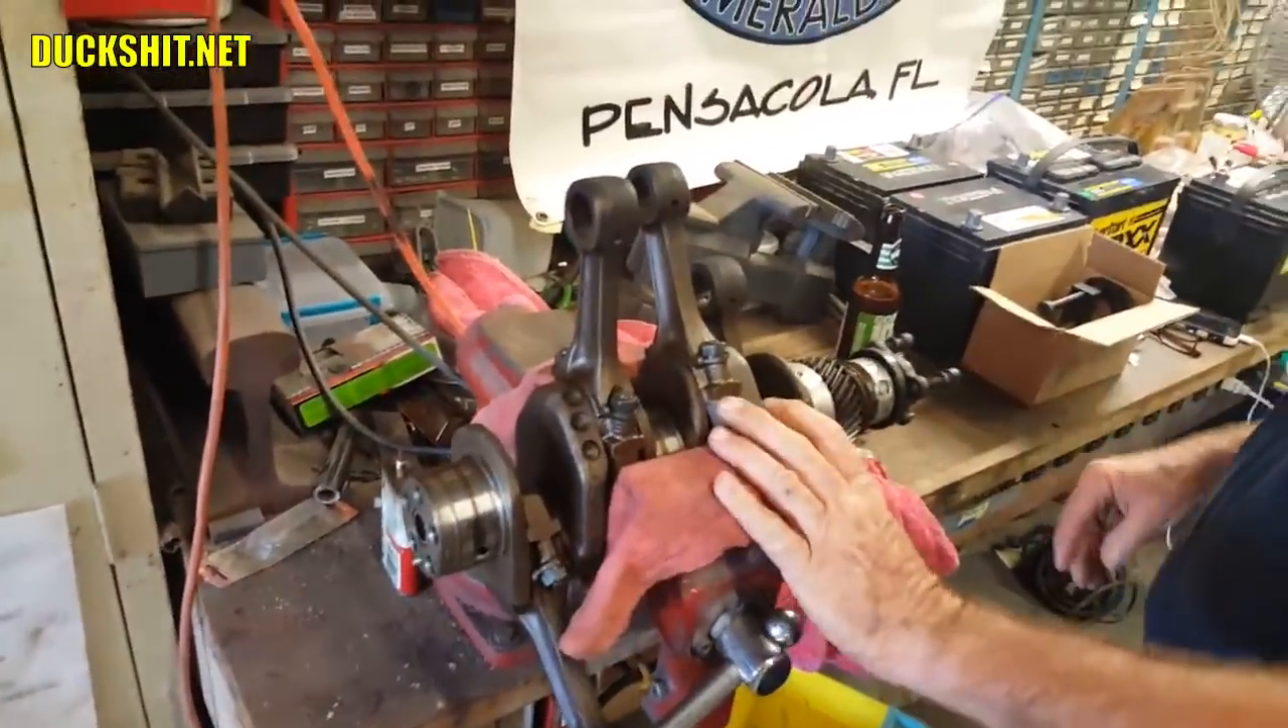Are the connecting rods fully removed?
No.